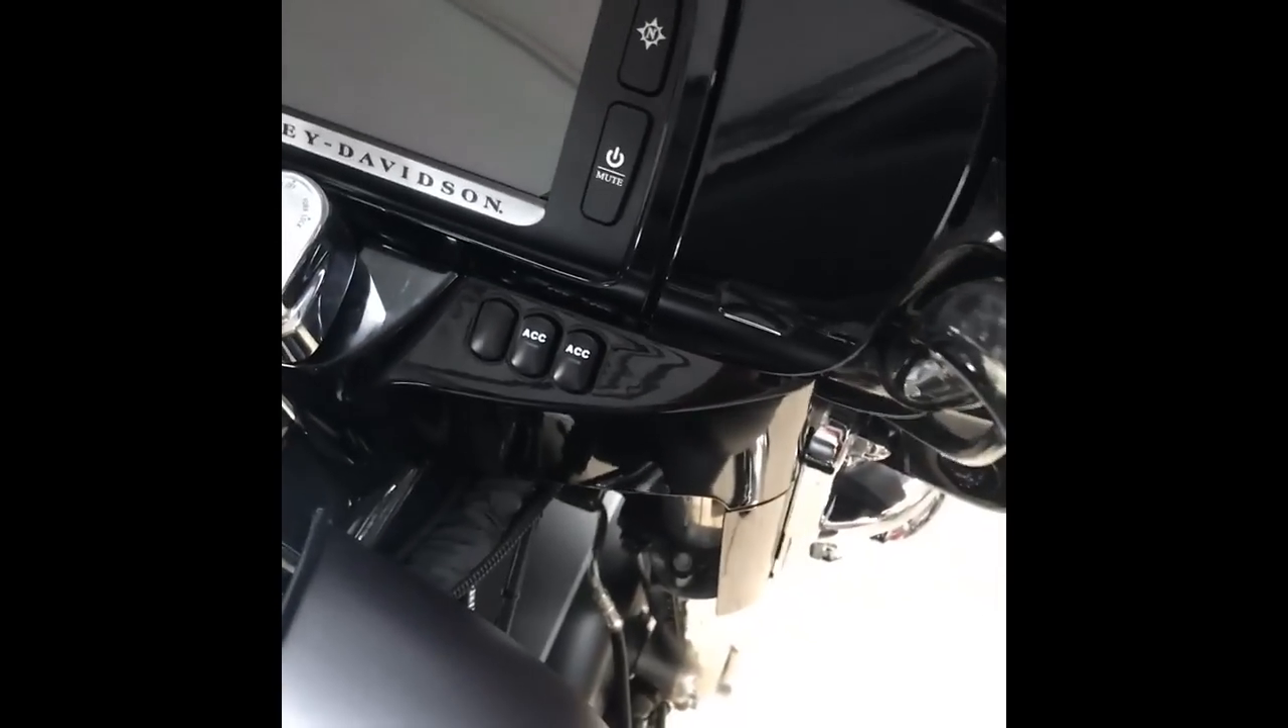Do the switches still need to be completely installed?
No.